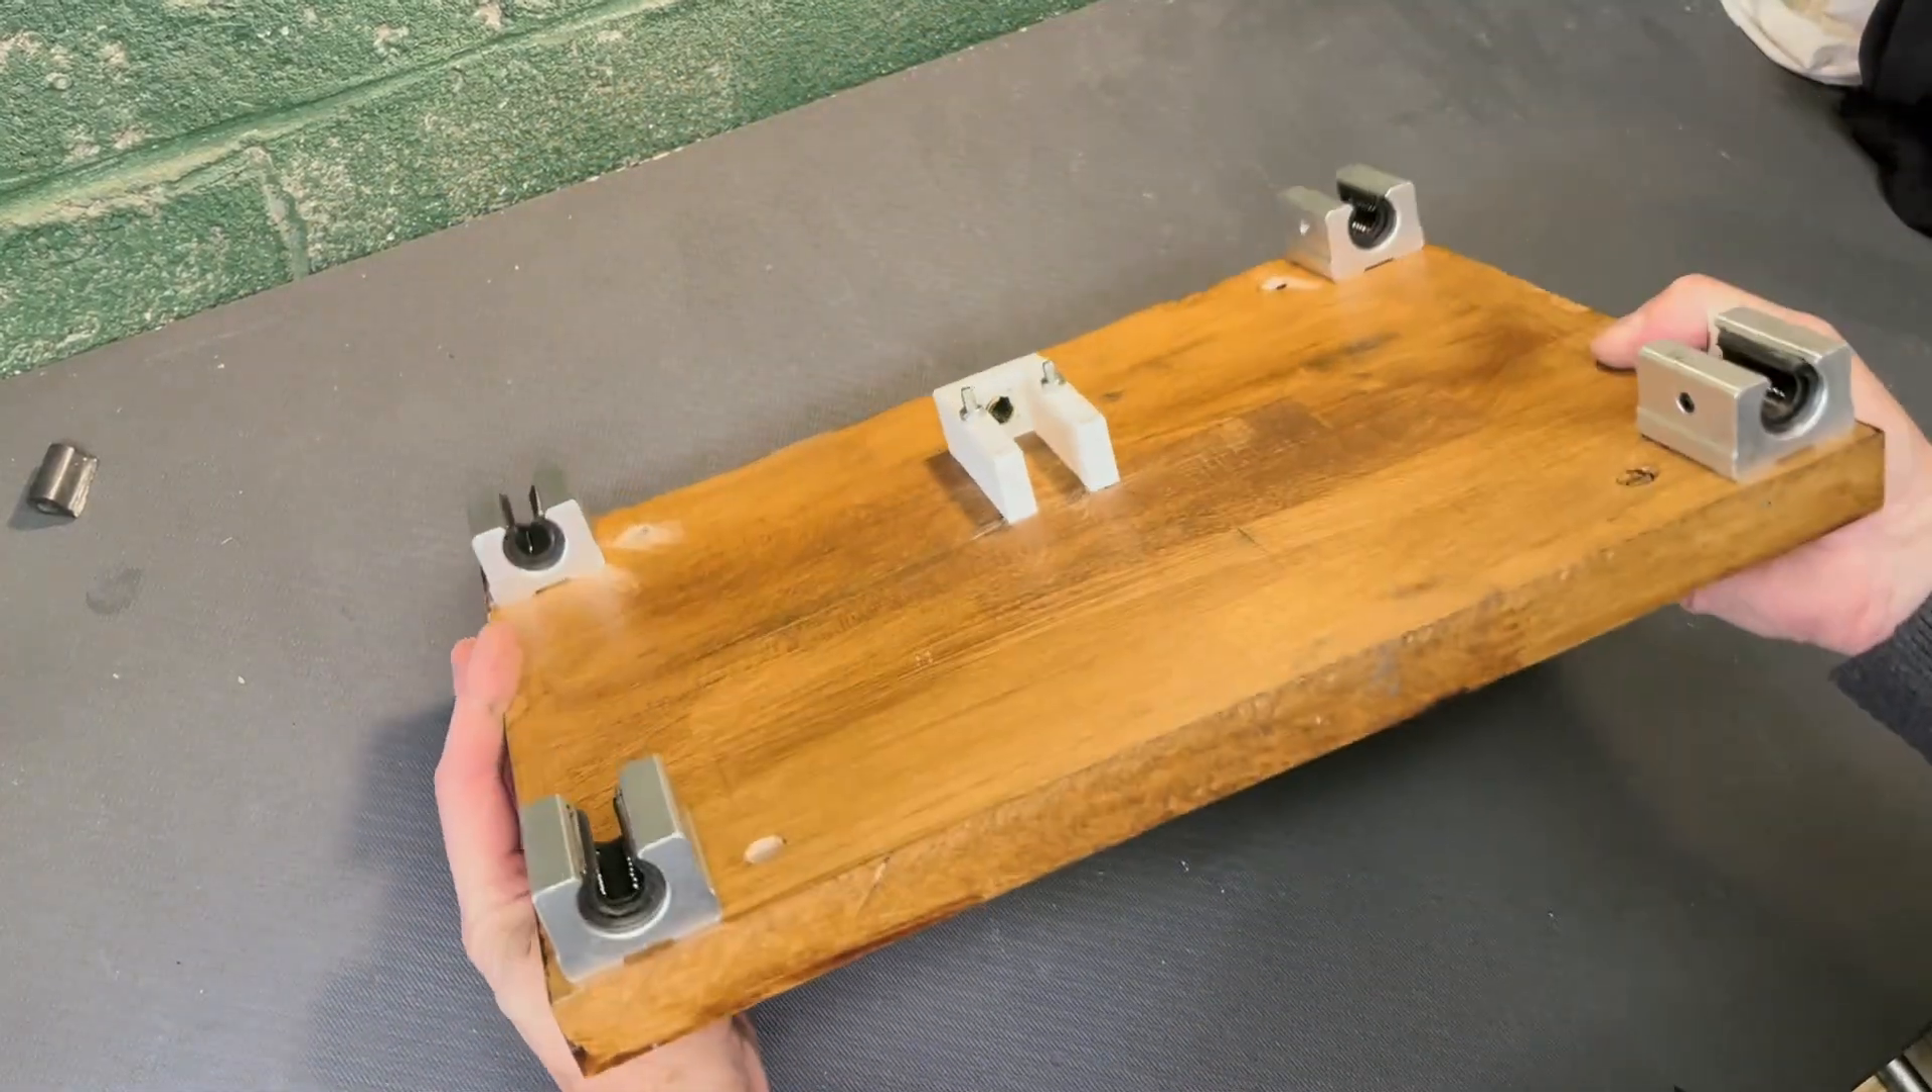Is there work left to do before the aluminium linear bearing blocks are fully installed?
No.